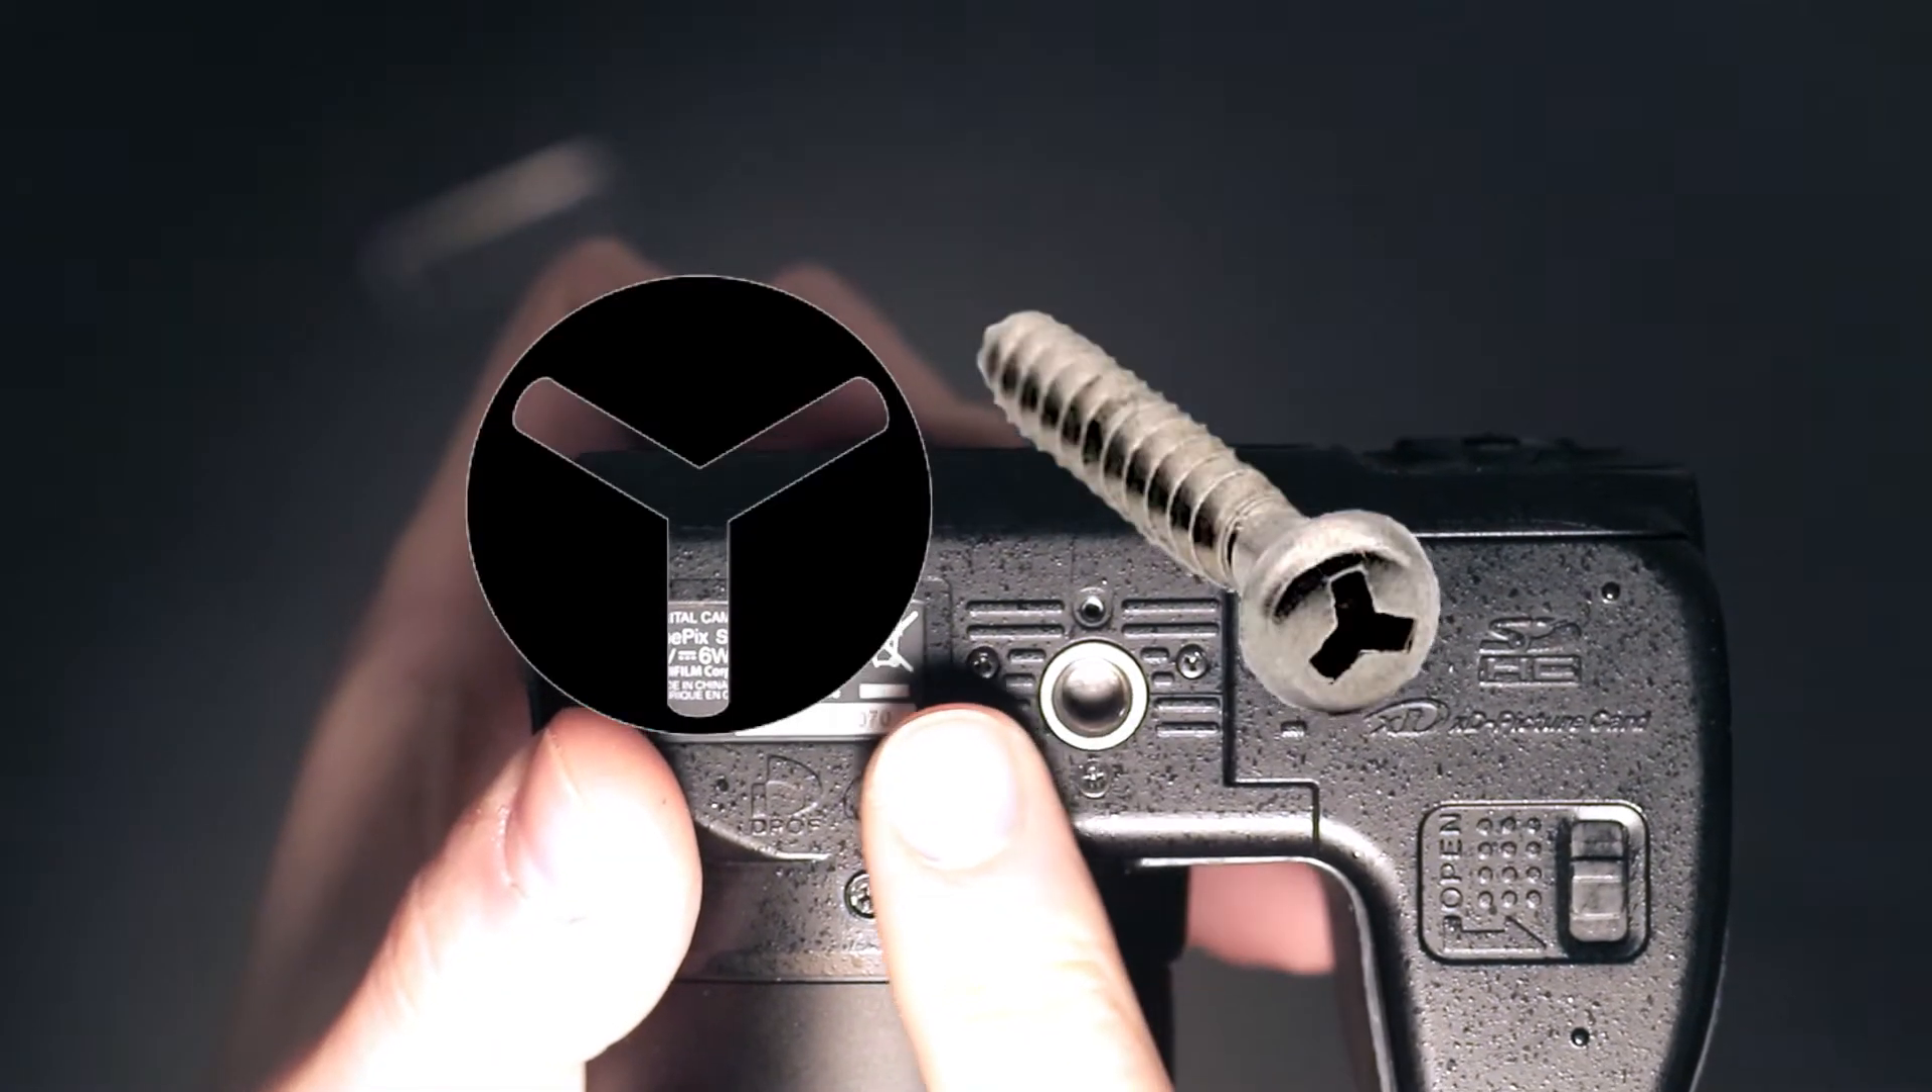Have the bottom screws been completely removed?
No.